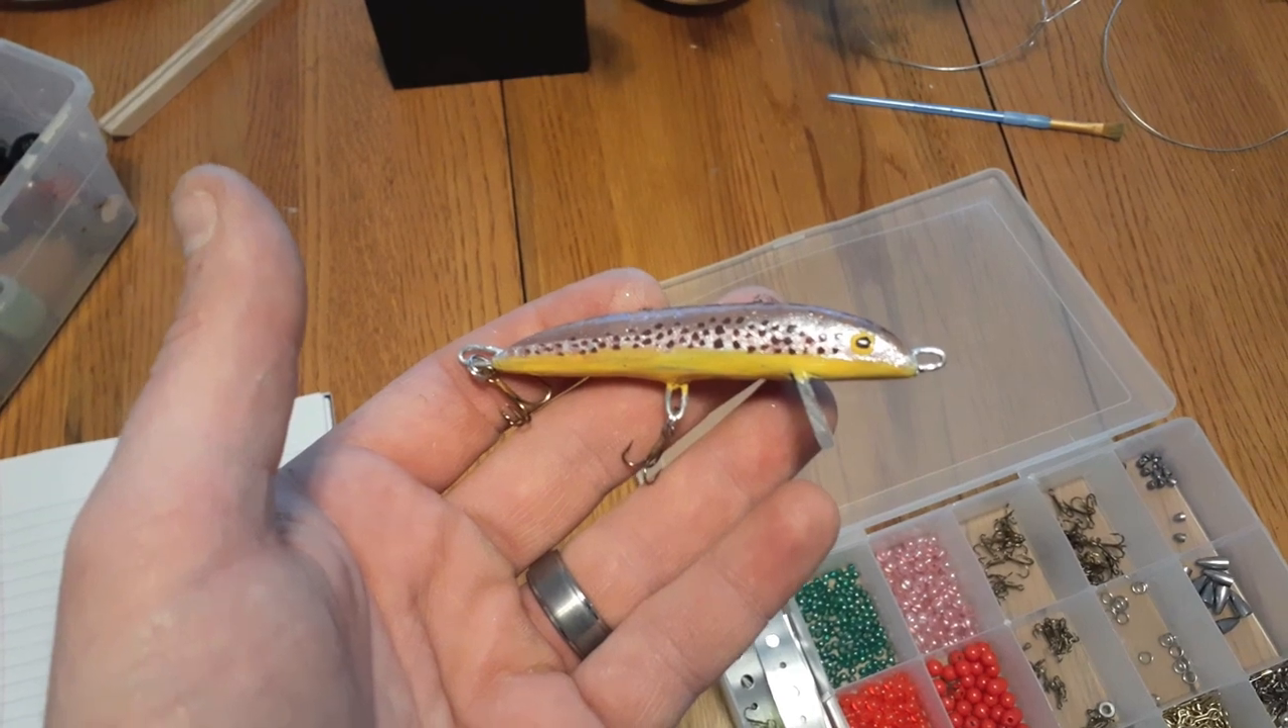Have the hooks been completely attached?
Yes.